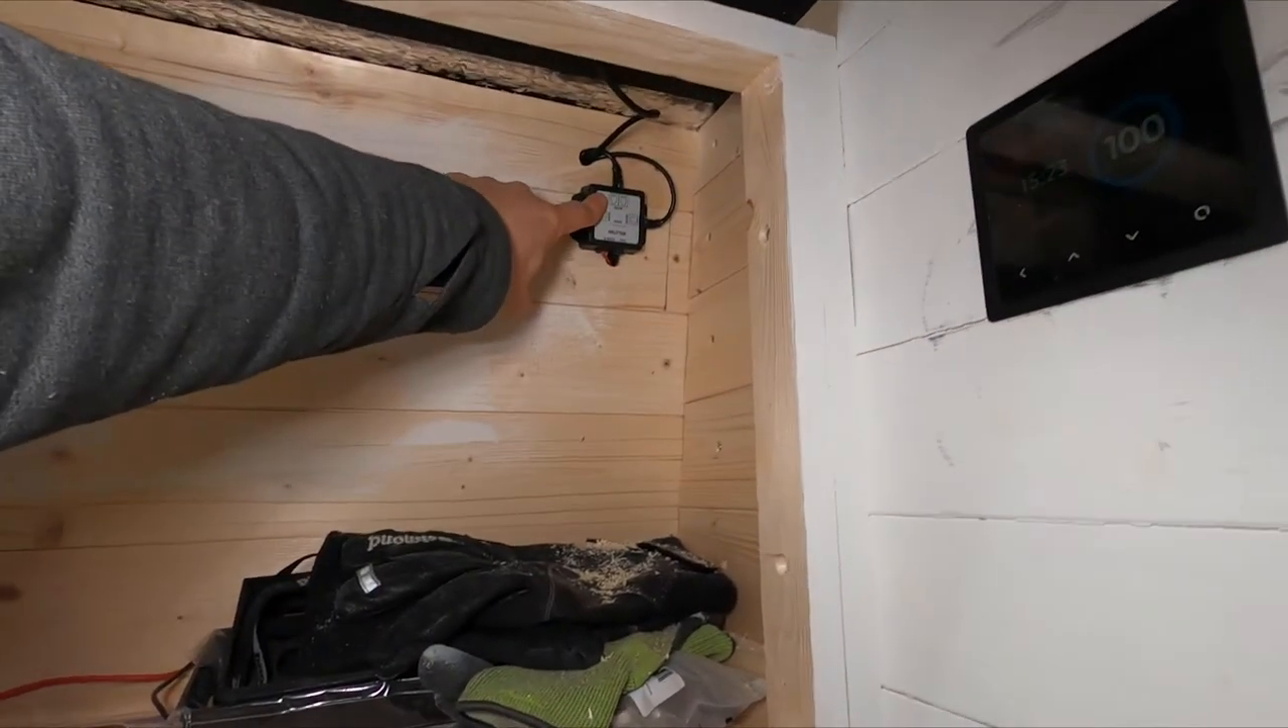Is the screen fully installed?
Yes.